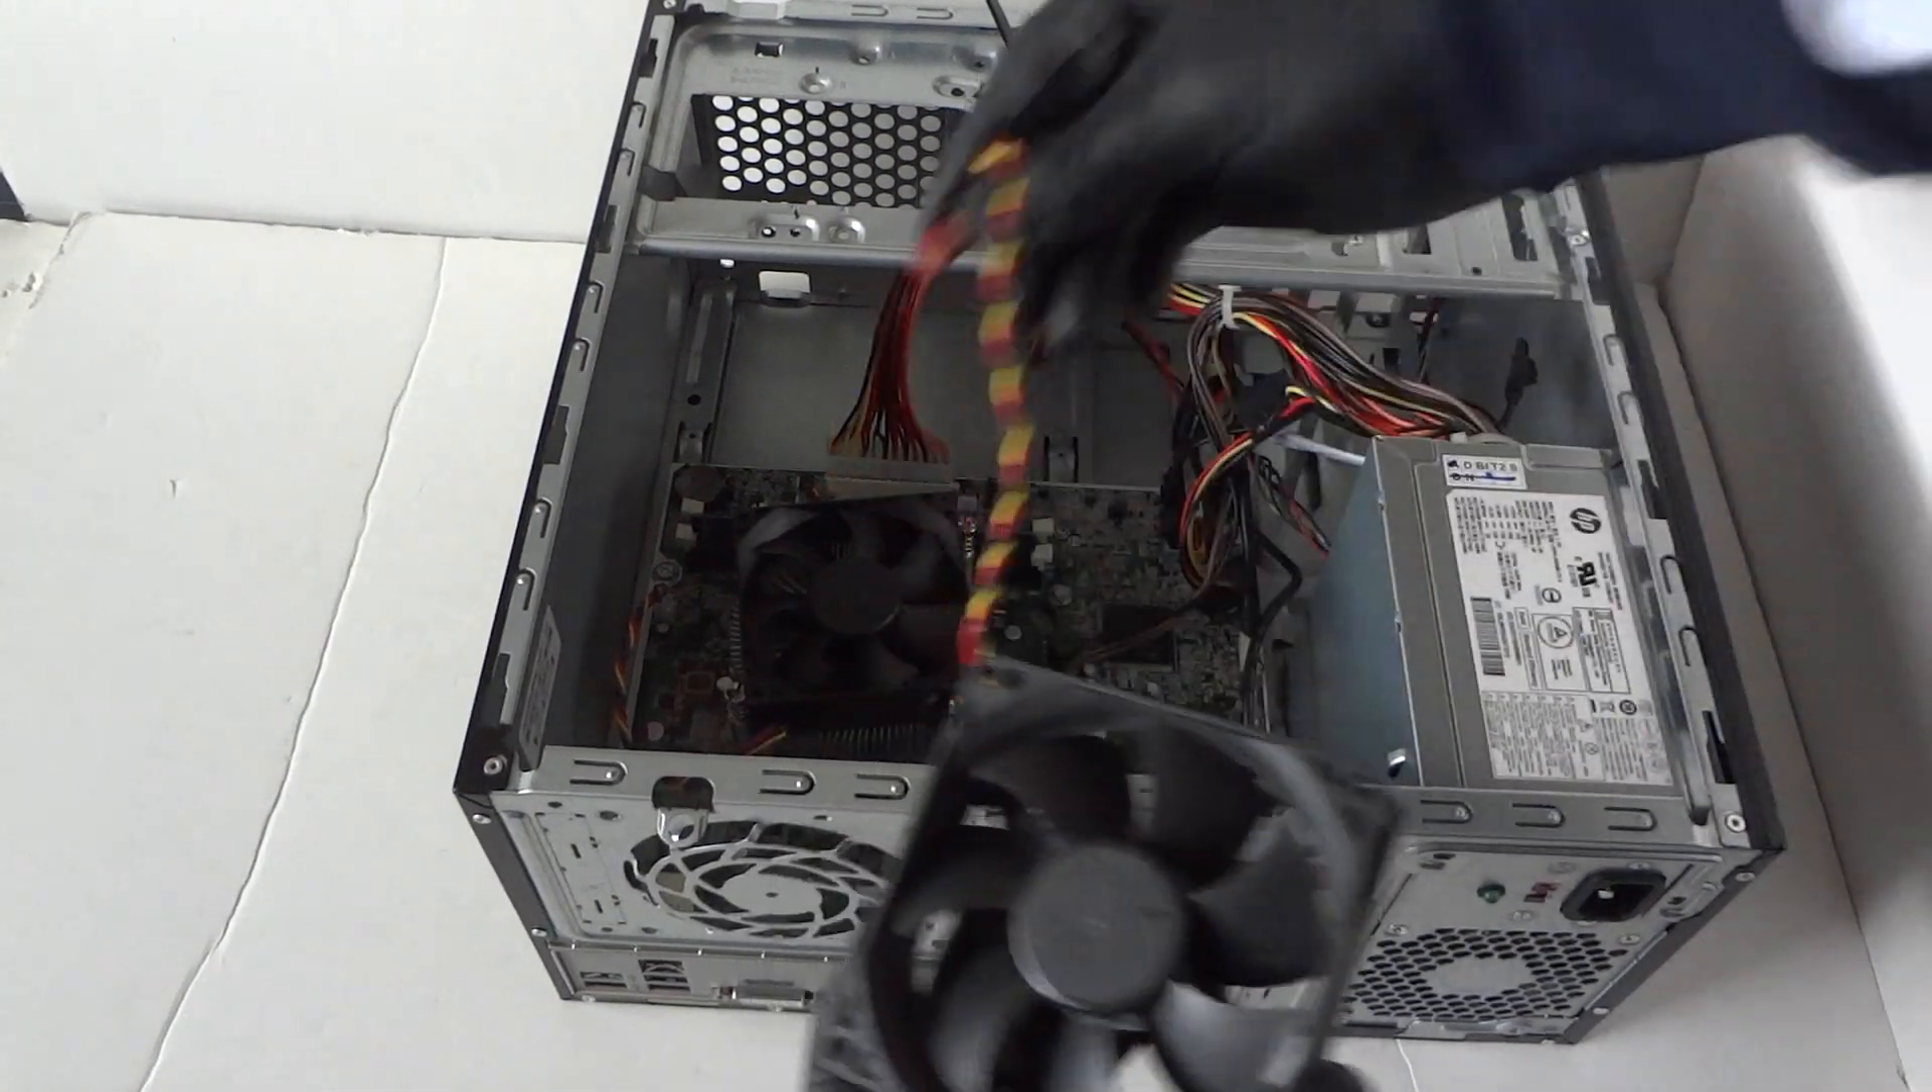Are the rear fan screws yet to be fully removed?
No.